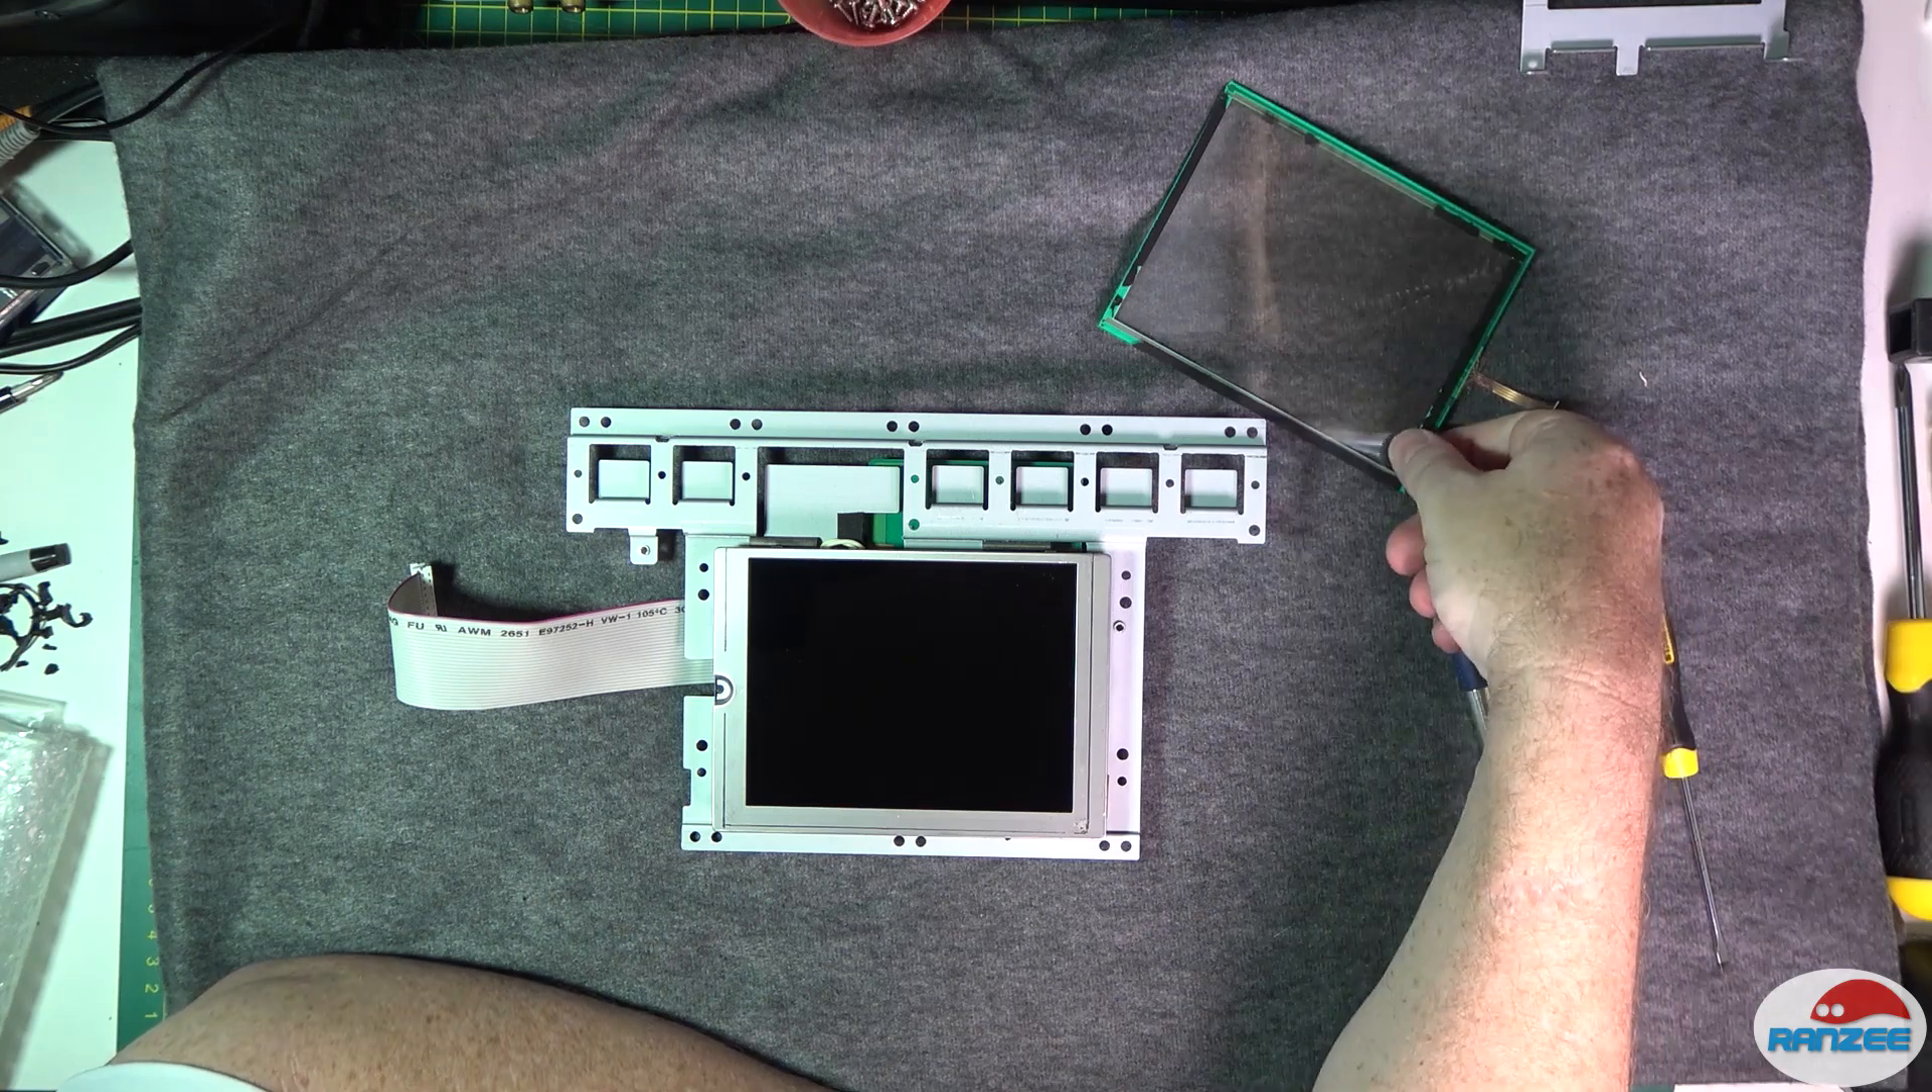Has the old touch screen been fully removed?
Yes.